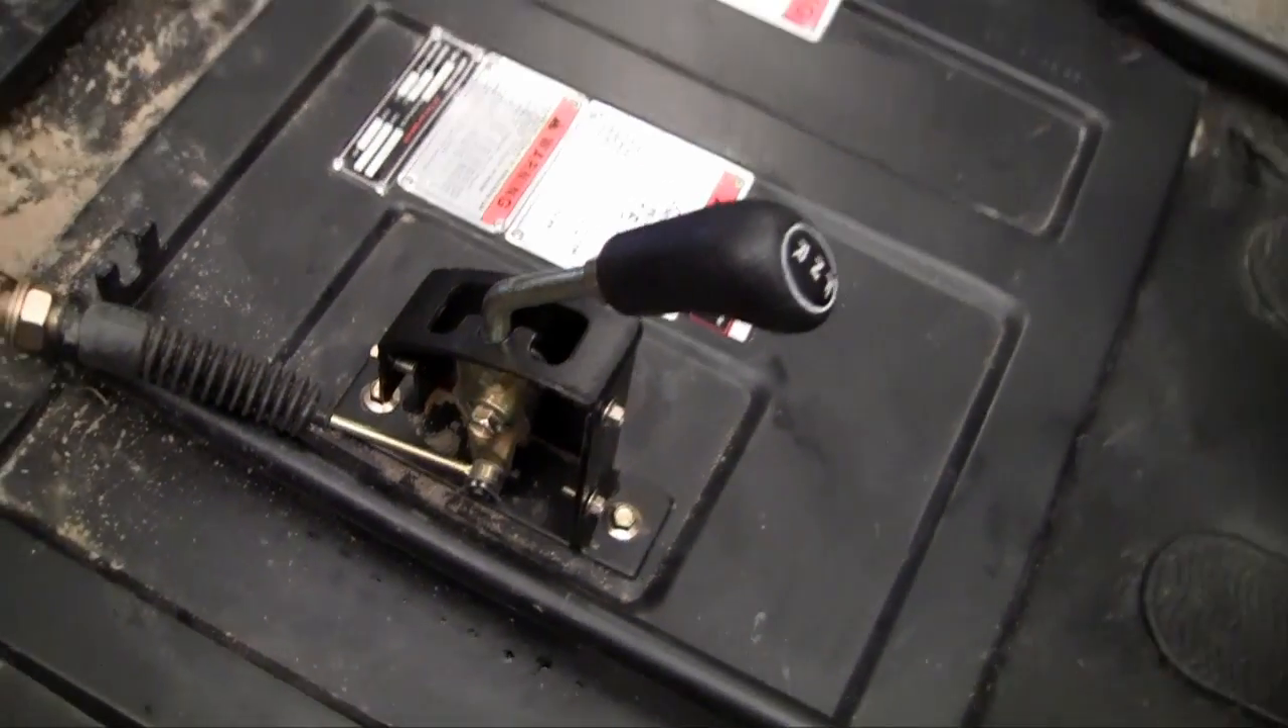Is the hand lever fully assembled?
Yes.